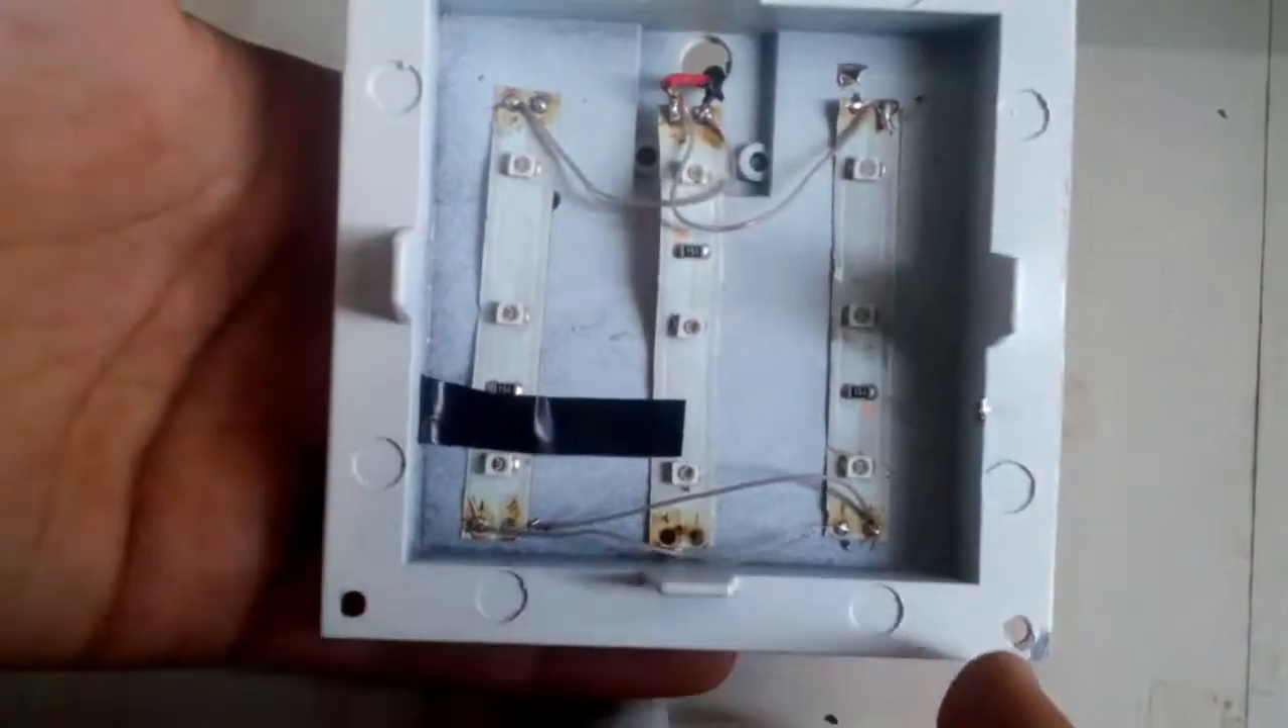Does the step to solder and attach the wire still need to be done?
No.